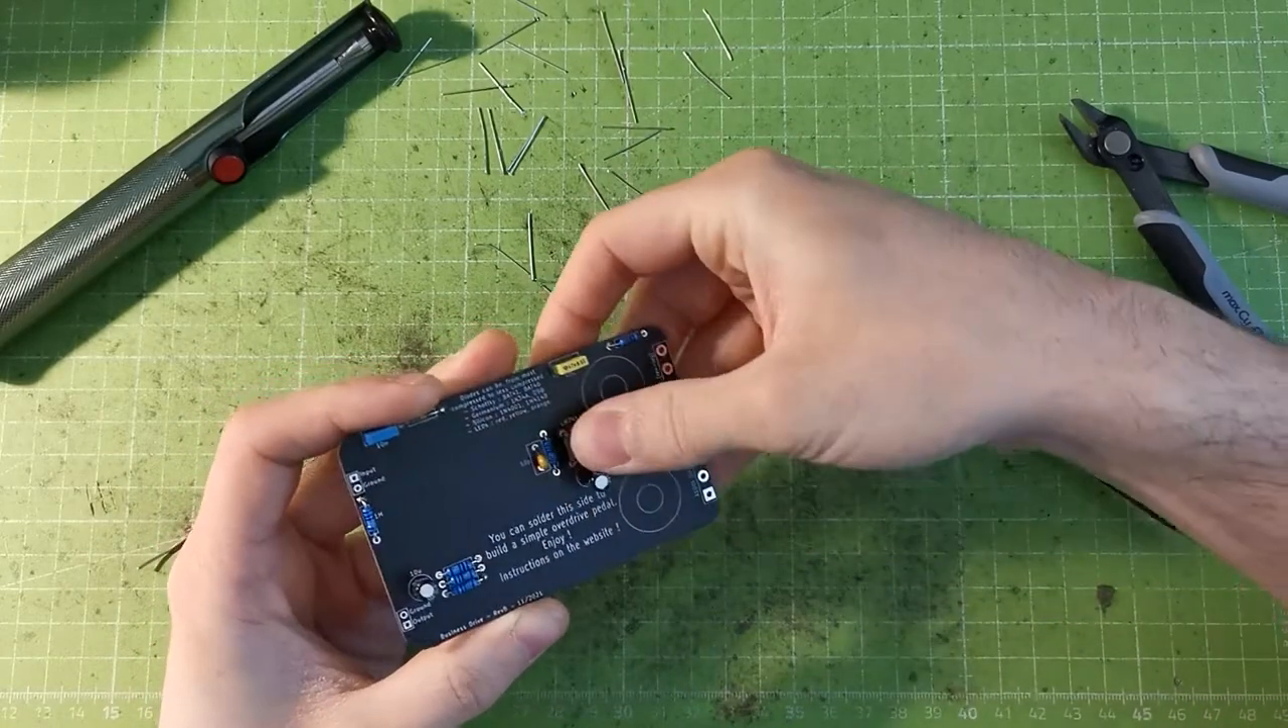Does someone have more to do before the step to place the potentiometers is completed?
Yes.